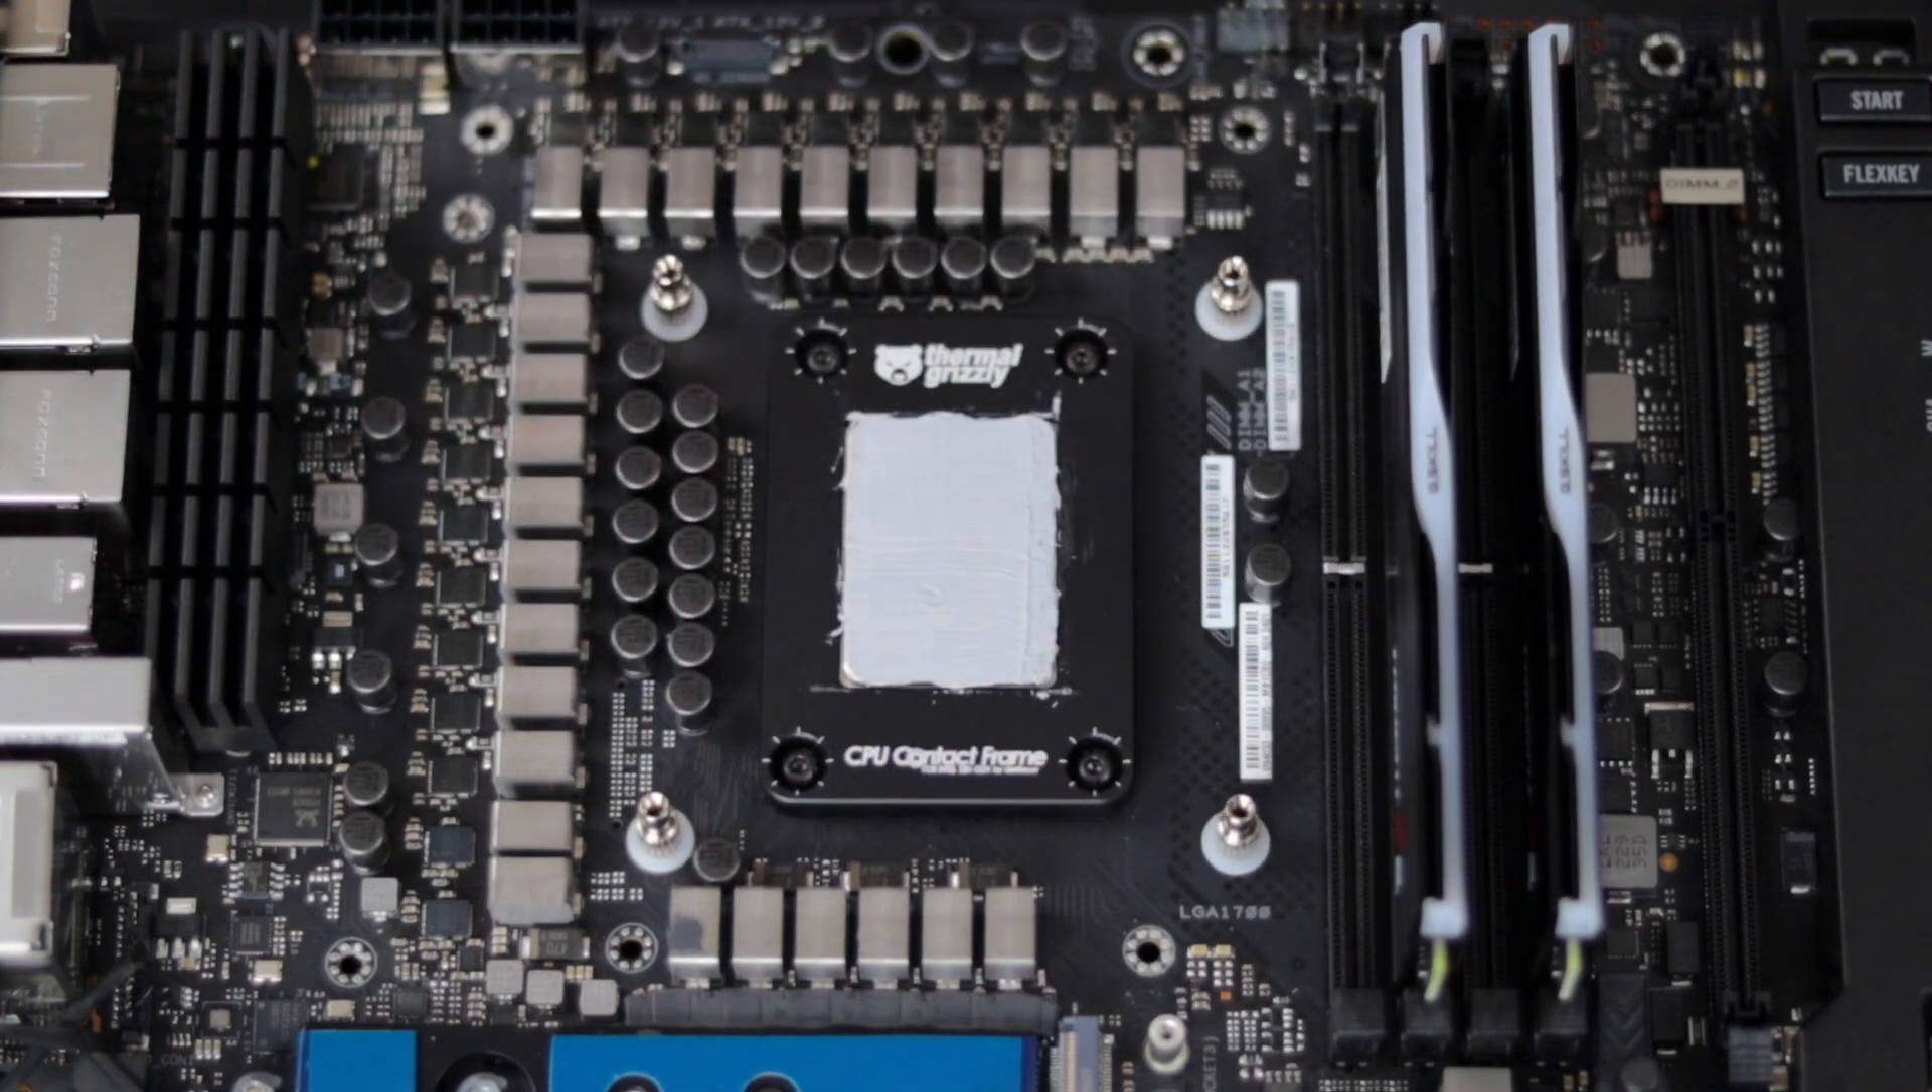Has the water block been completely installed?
No.